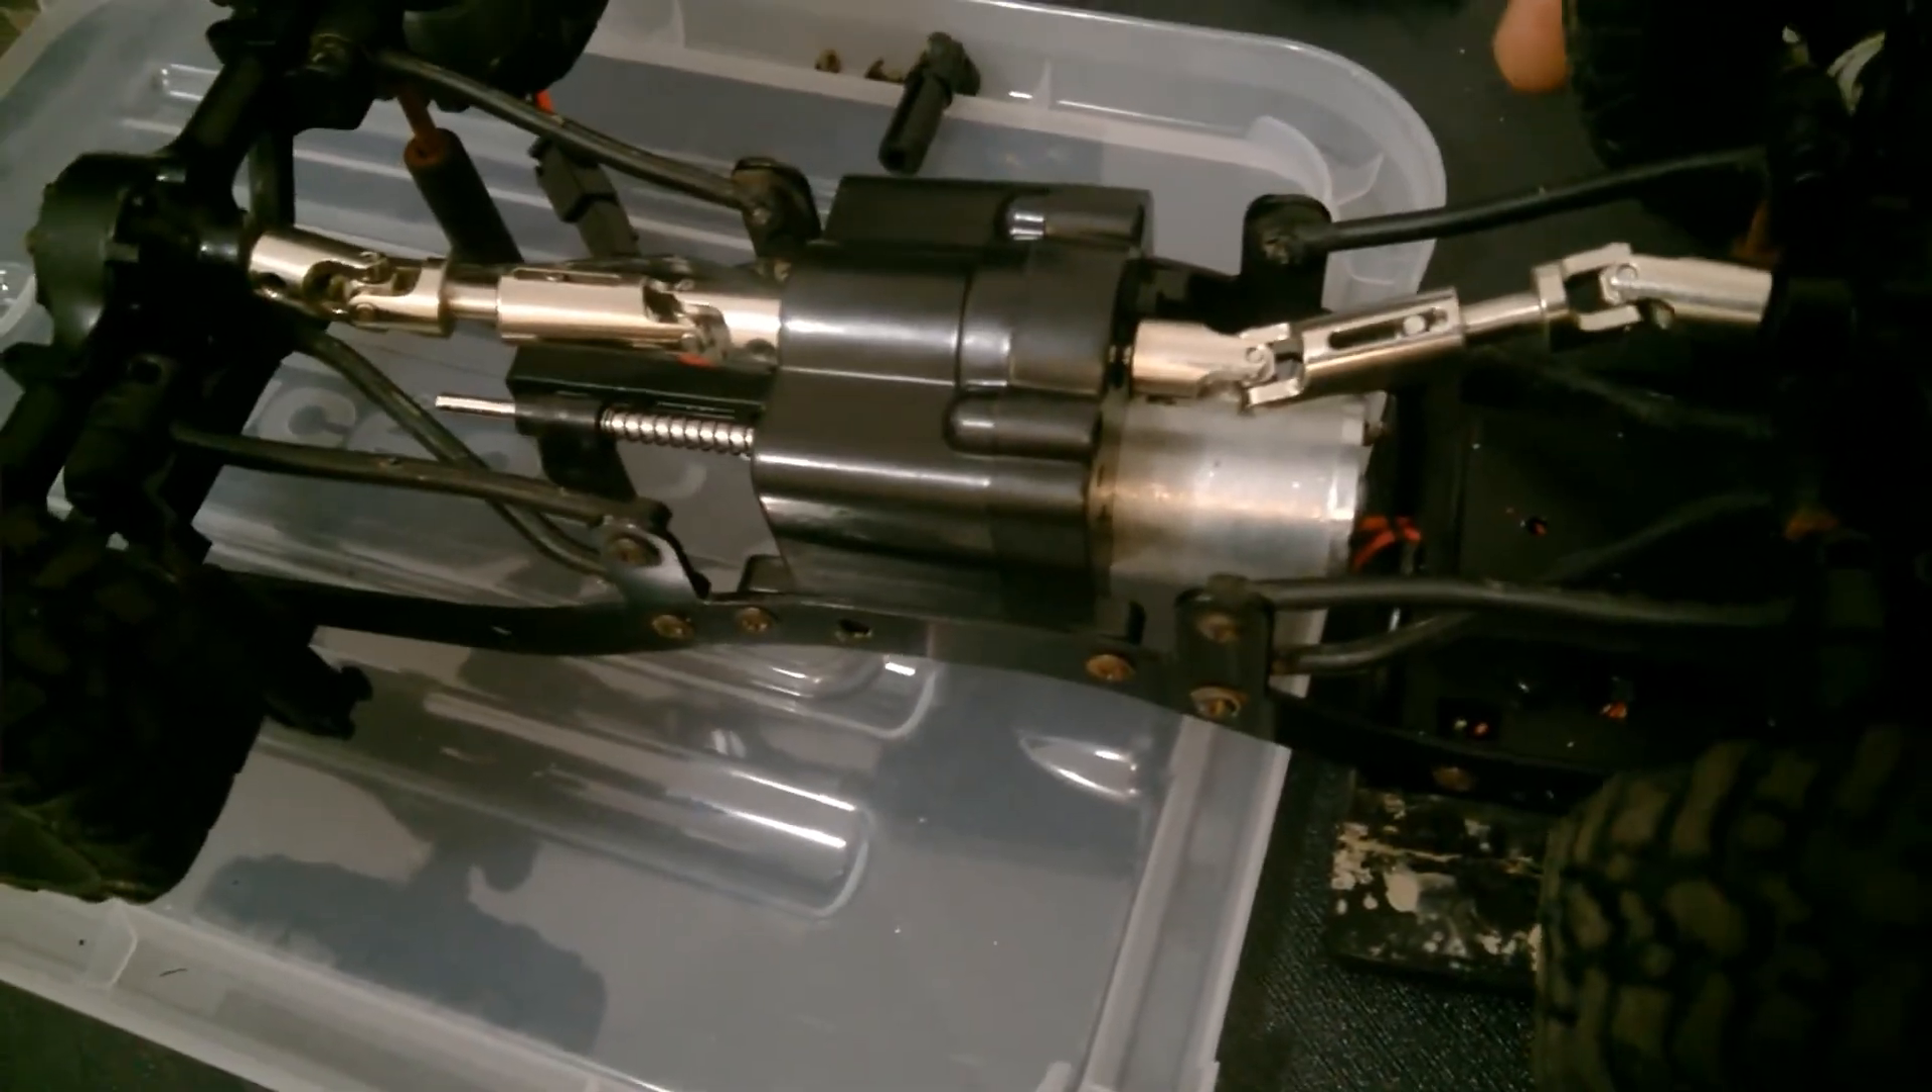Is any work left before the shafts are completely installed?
No.